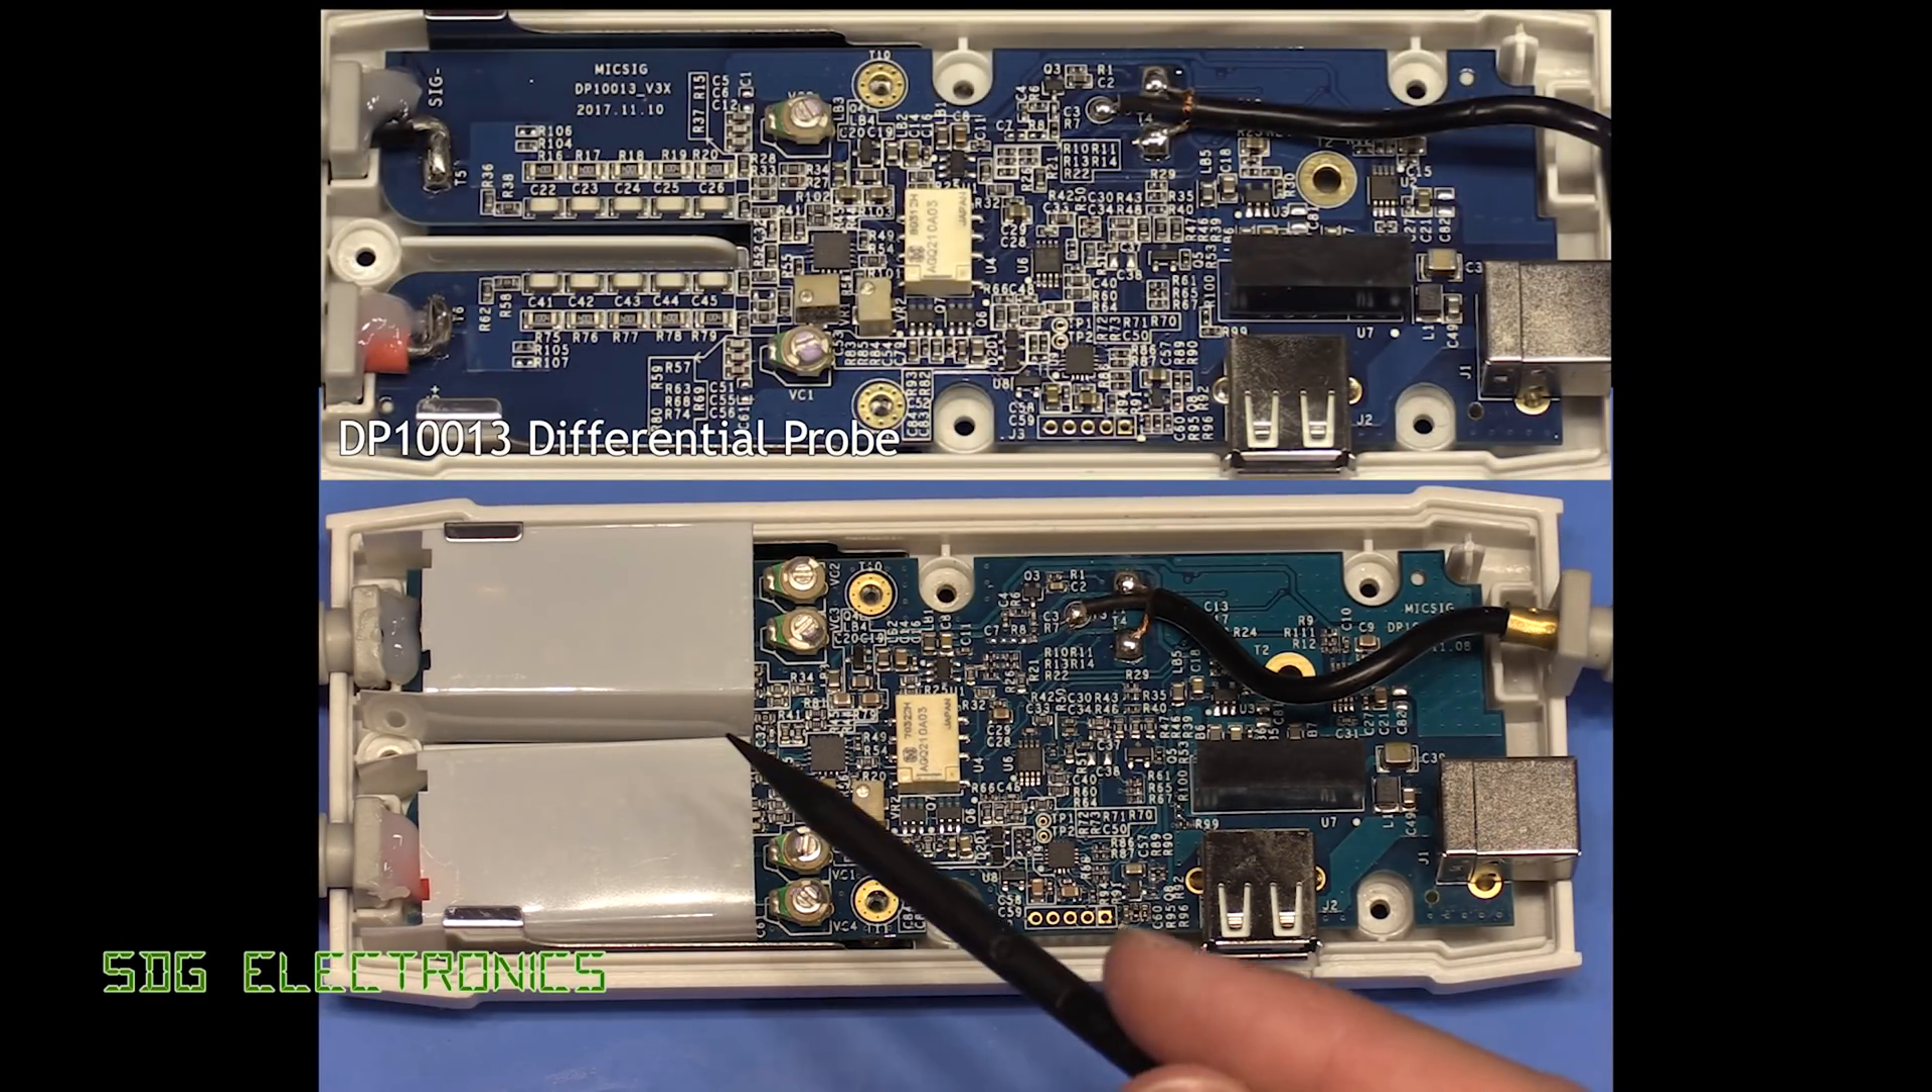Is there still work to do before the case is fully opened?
No.